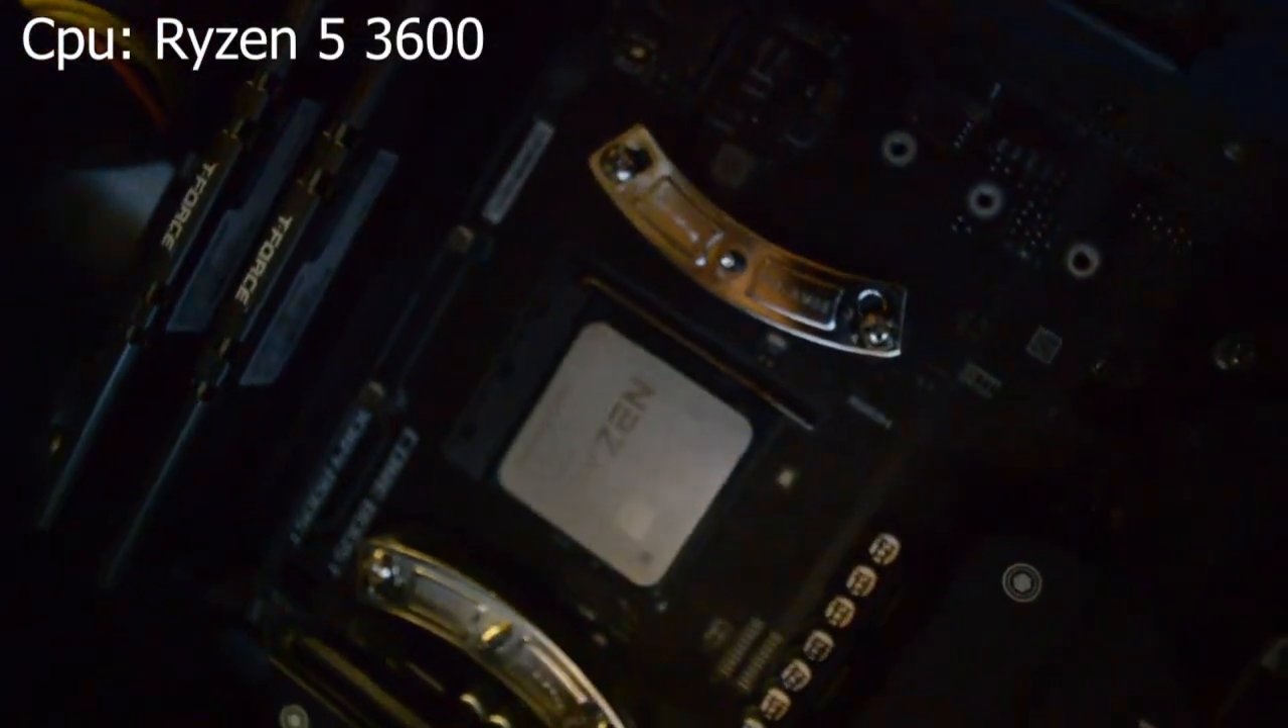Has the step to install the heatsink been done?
No.